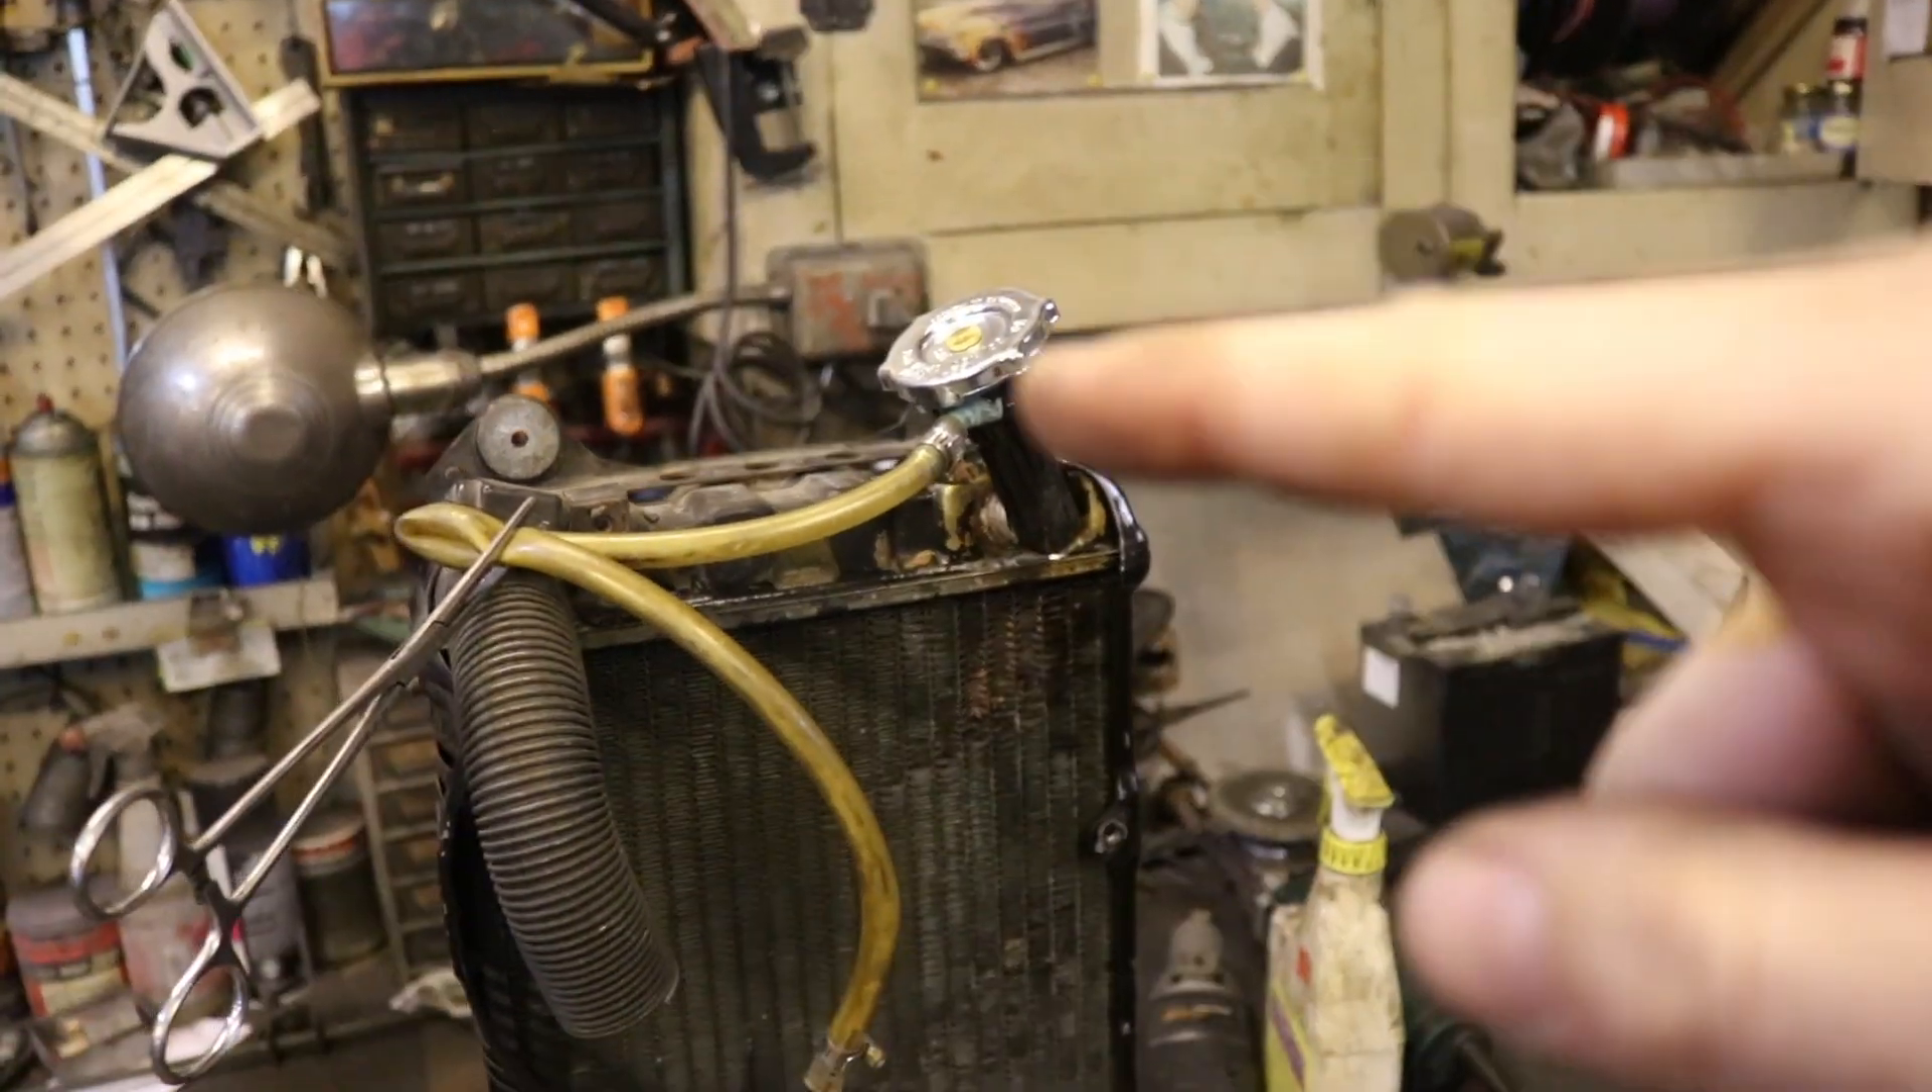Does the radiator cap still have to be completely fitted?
No.